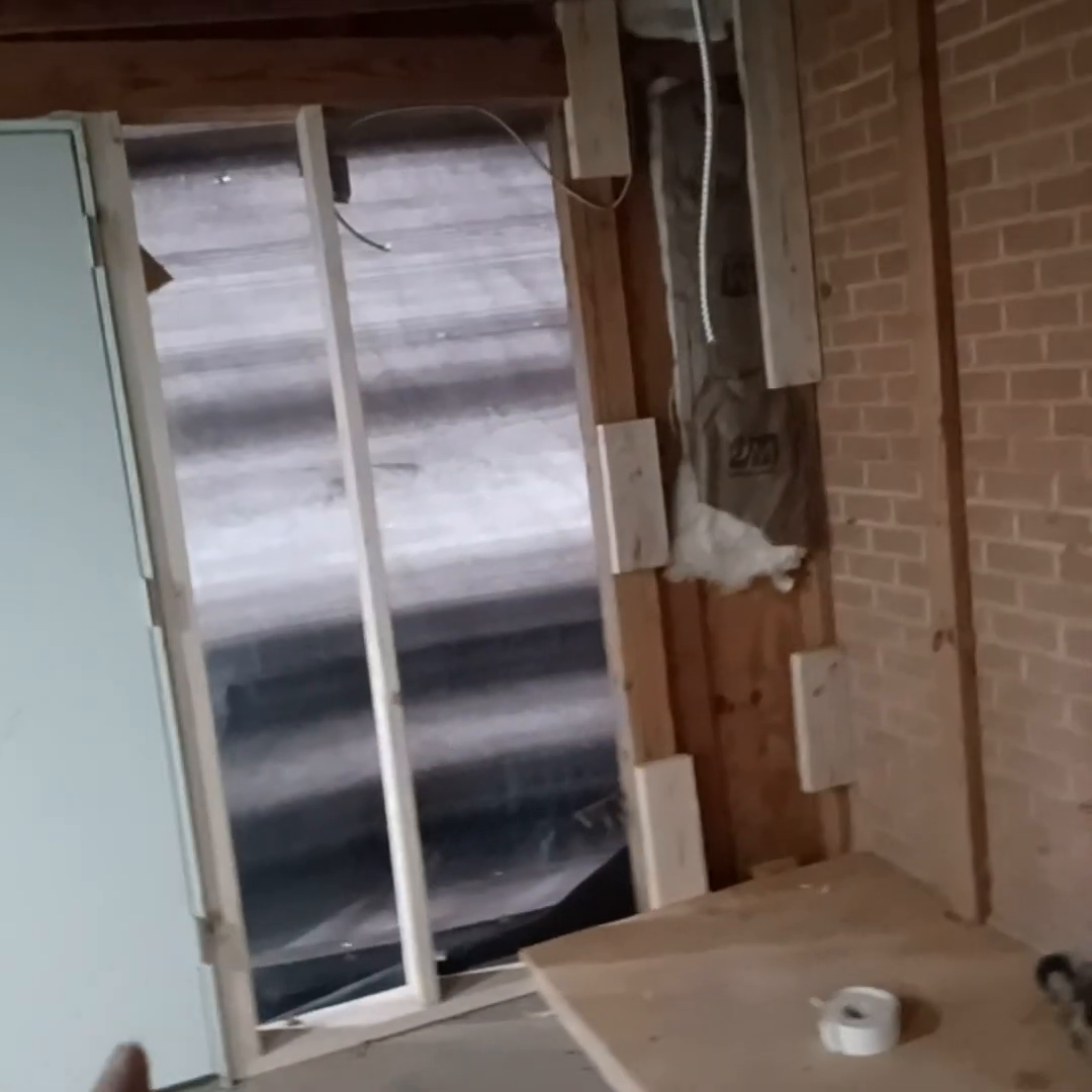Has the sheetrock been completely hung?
No.